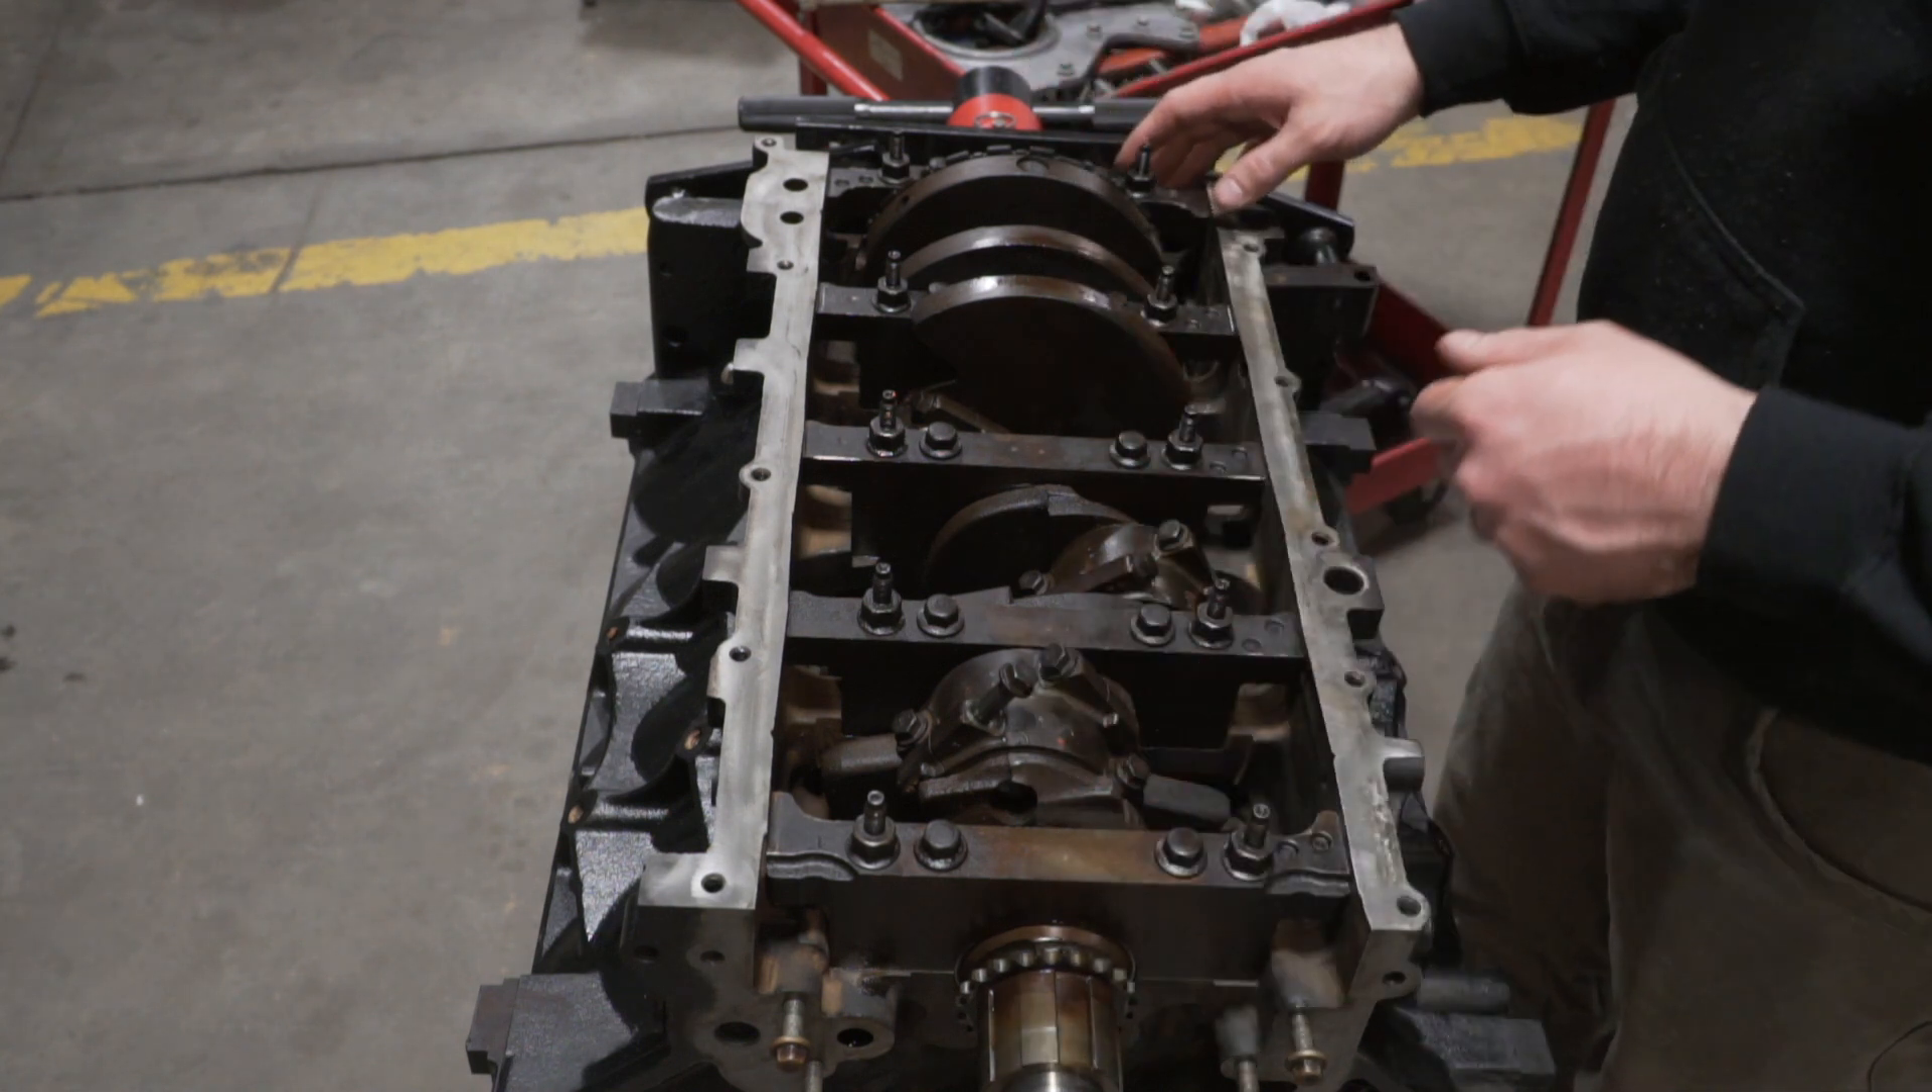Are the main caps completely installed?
Yes.